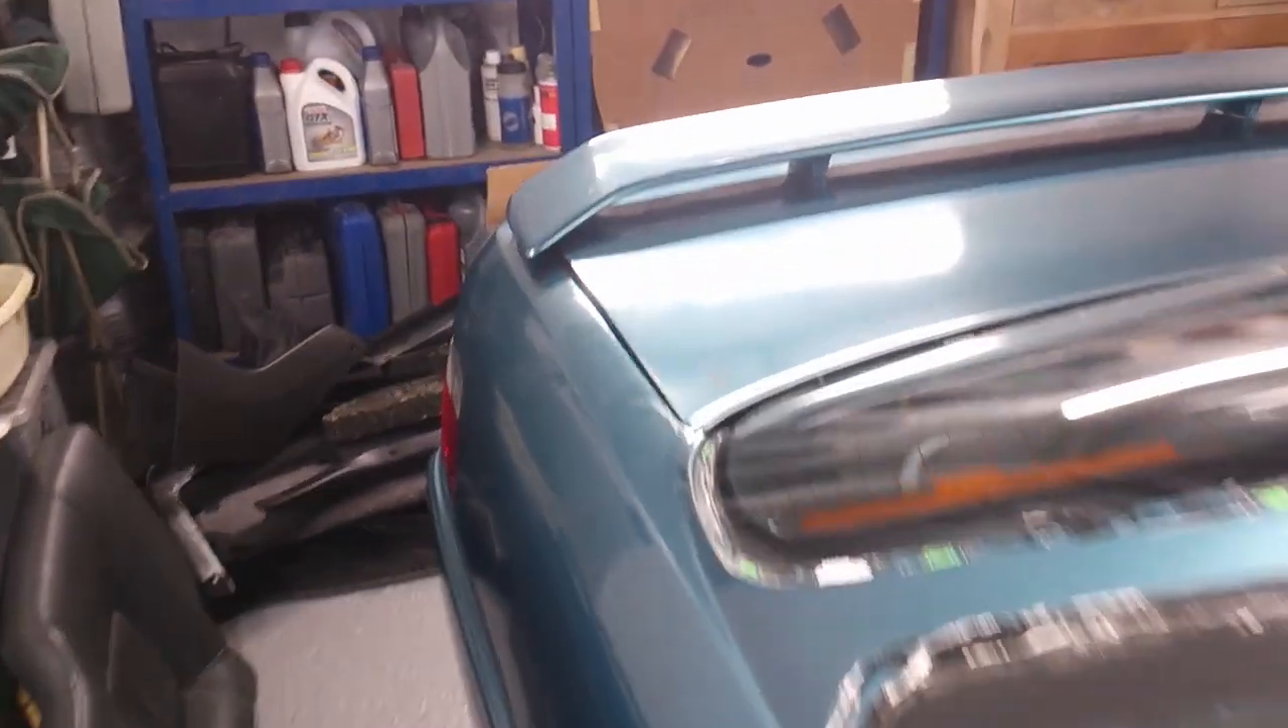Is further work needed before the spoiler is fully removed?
Yes.